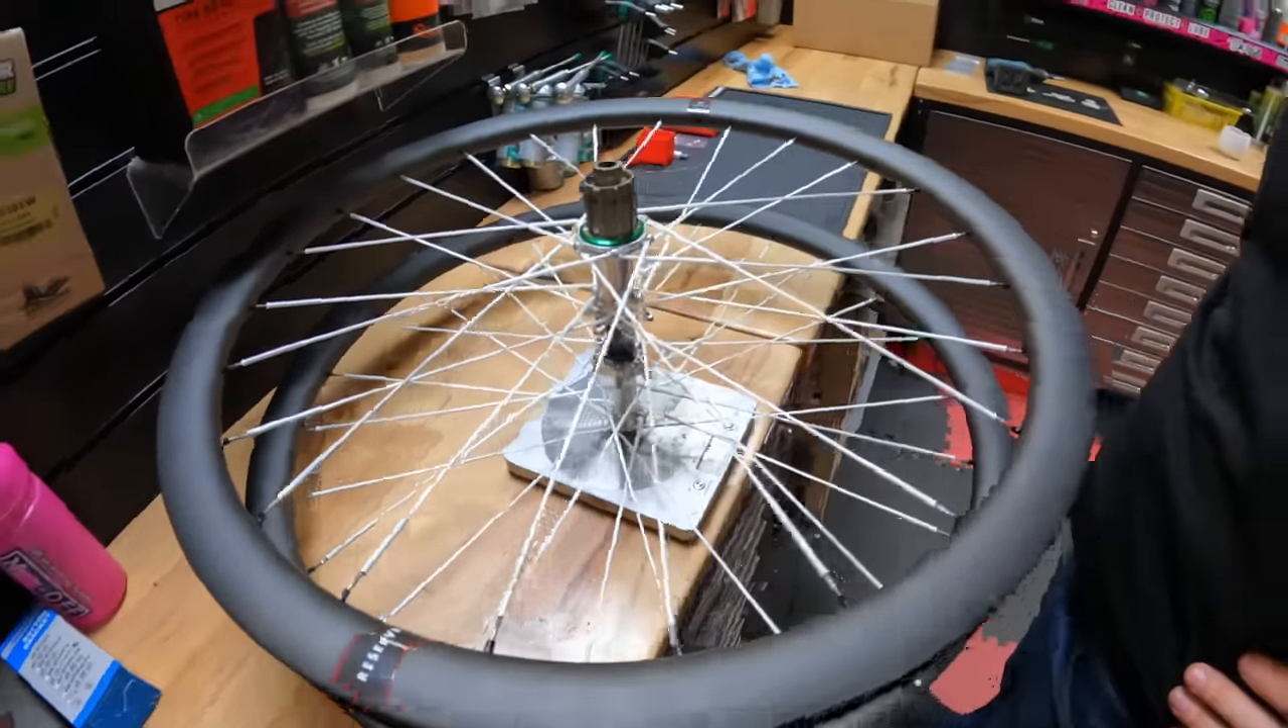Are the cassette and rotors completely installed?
No.